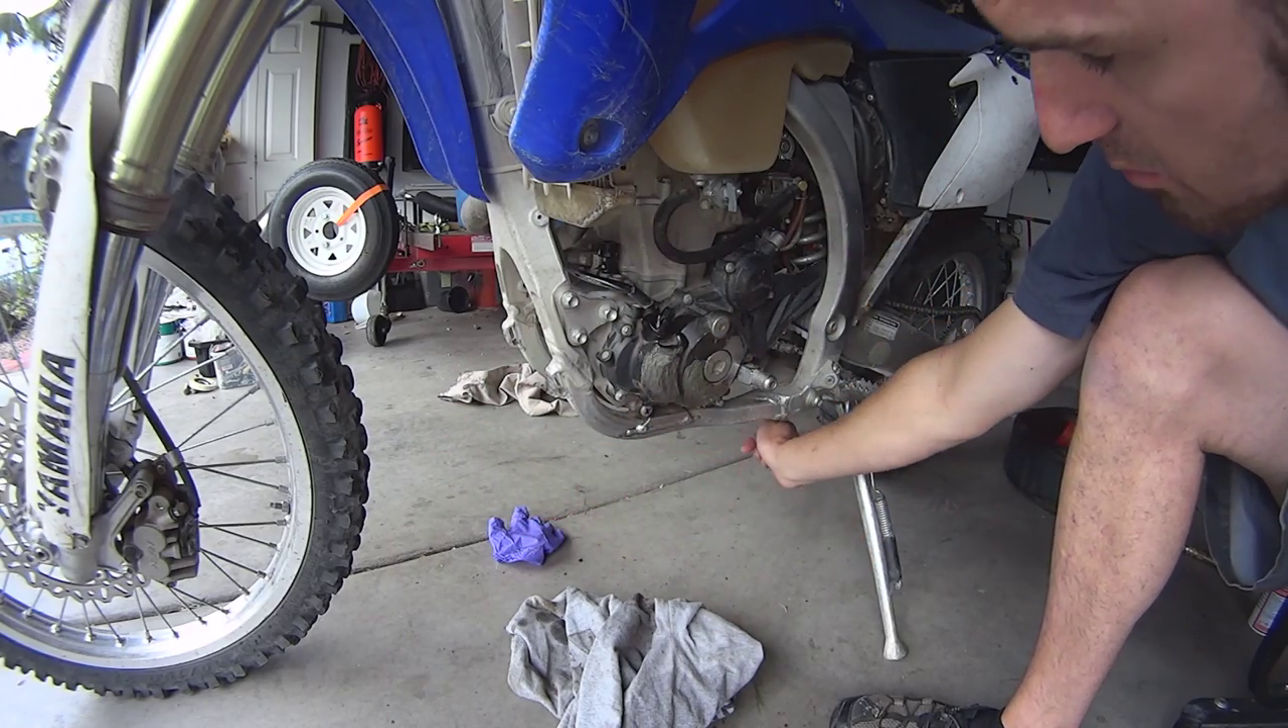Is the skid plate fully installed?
No.